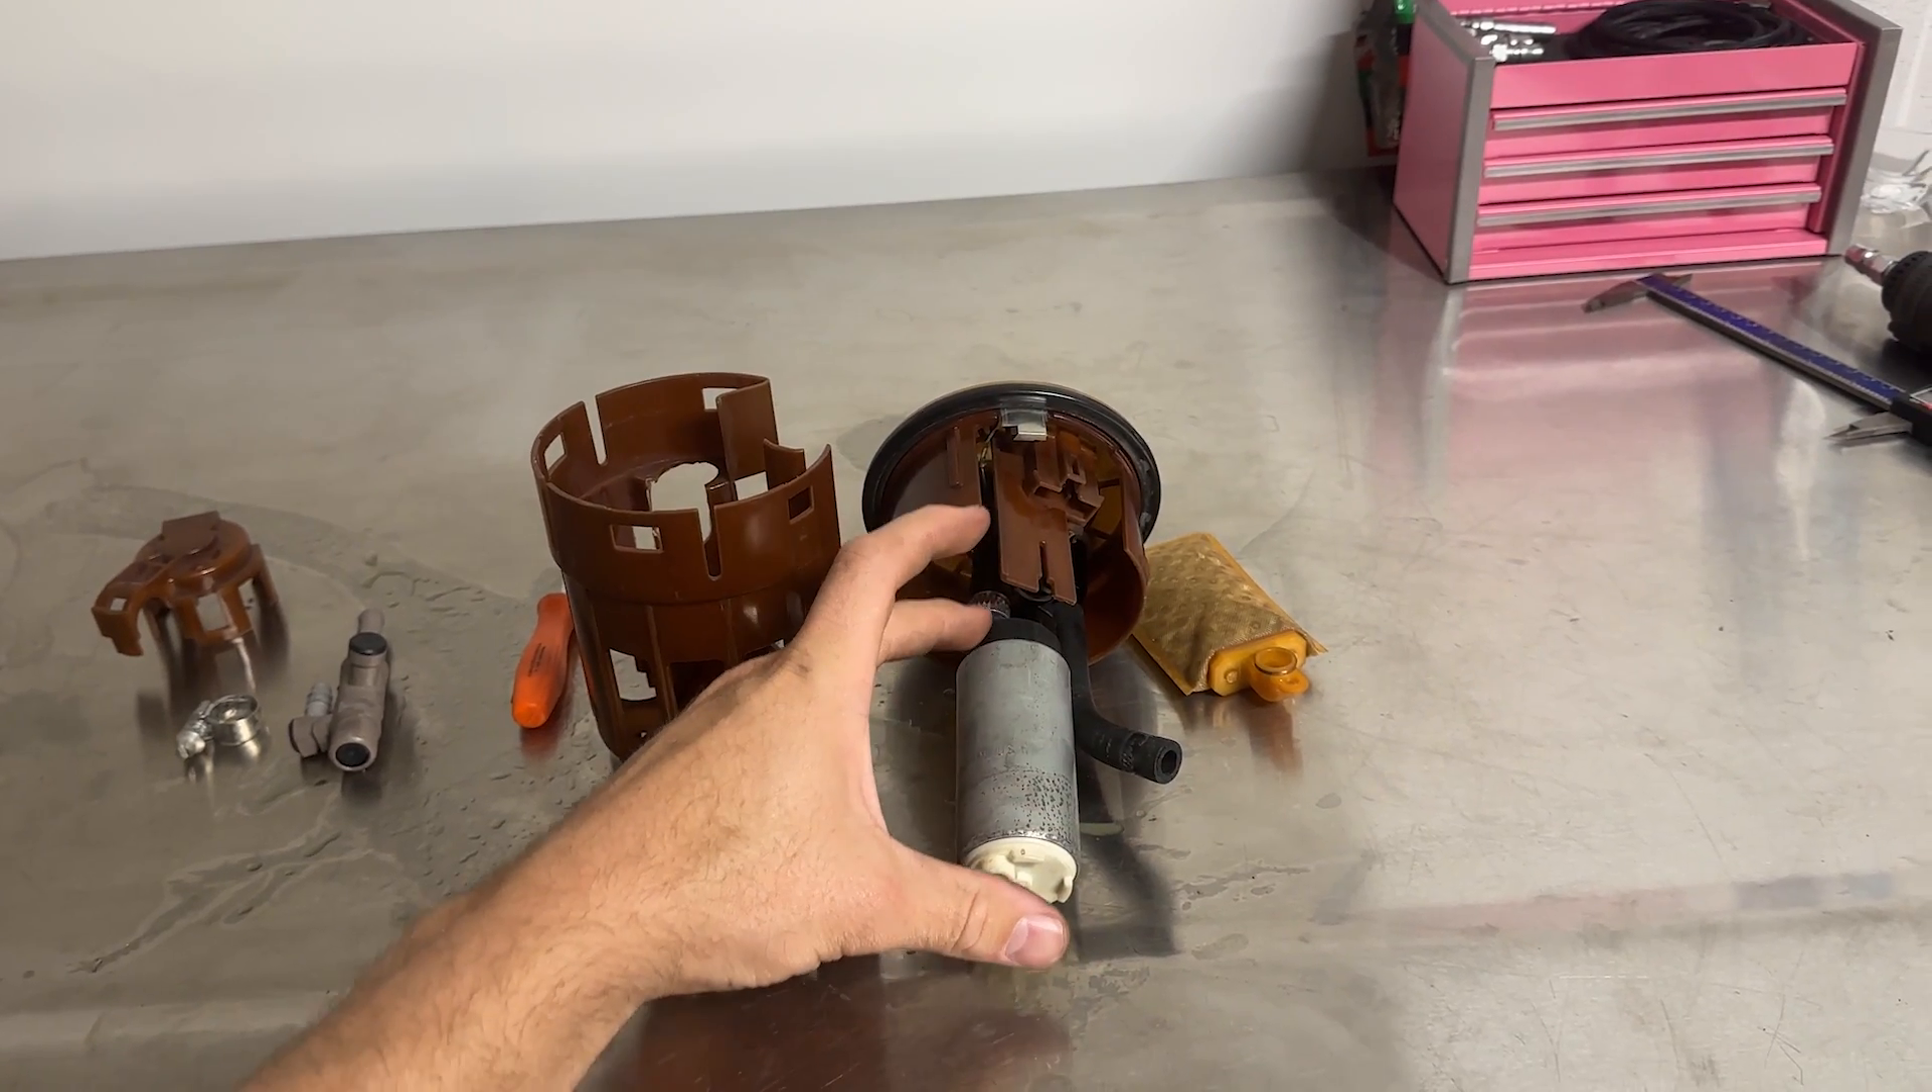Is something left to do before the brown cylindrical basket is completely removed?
No.